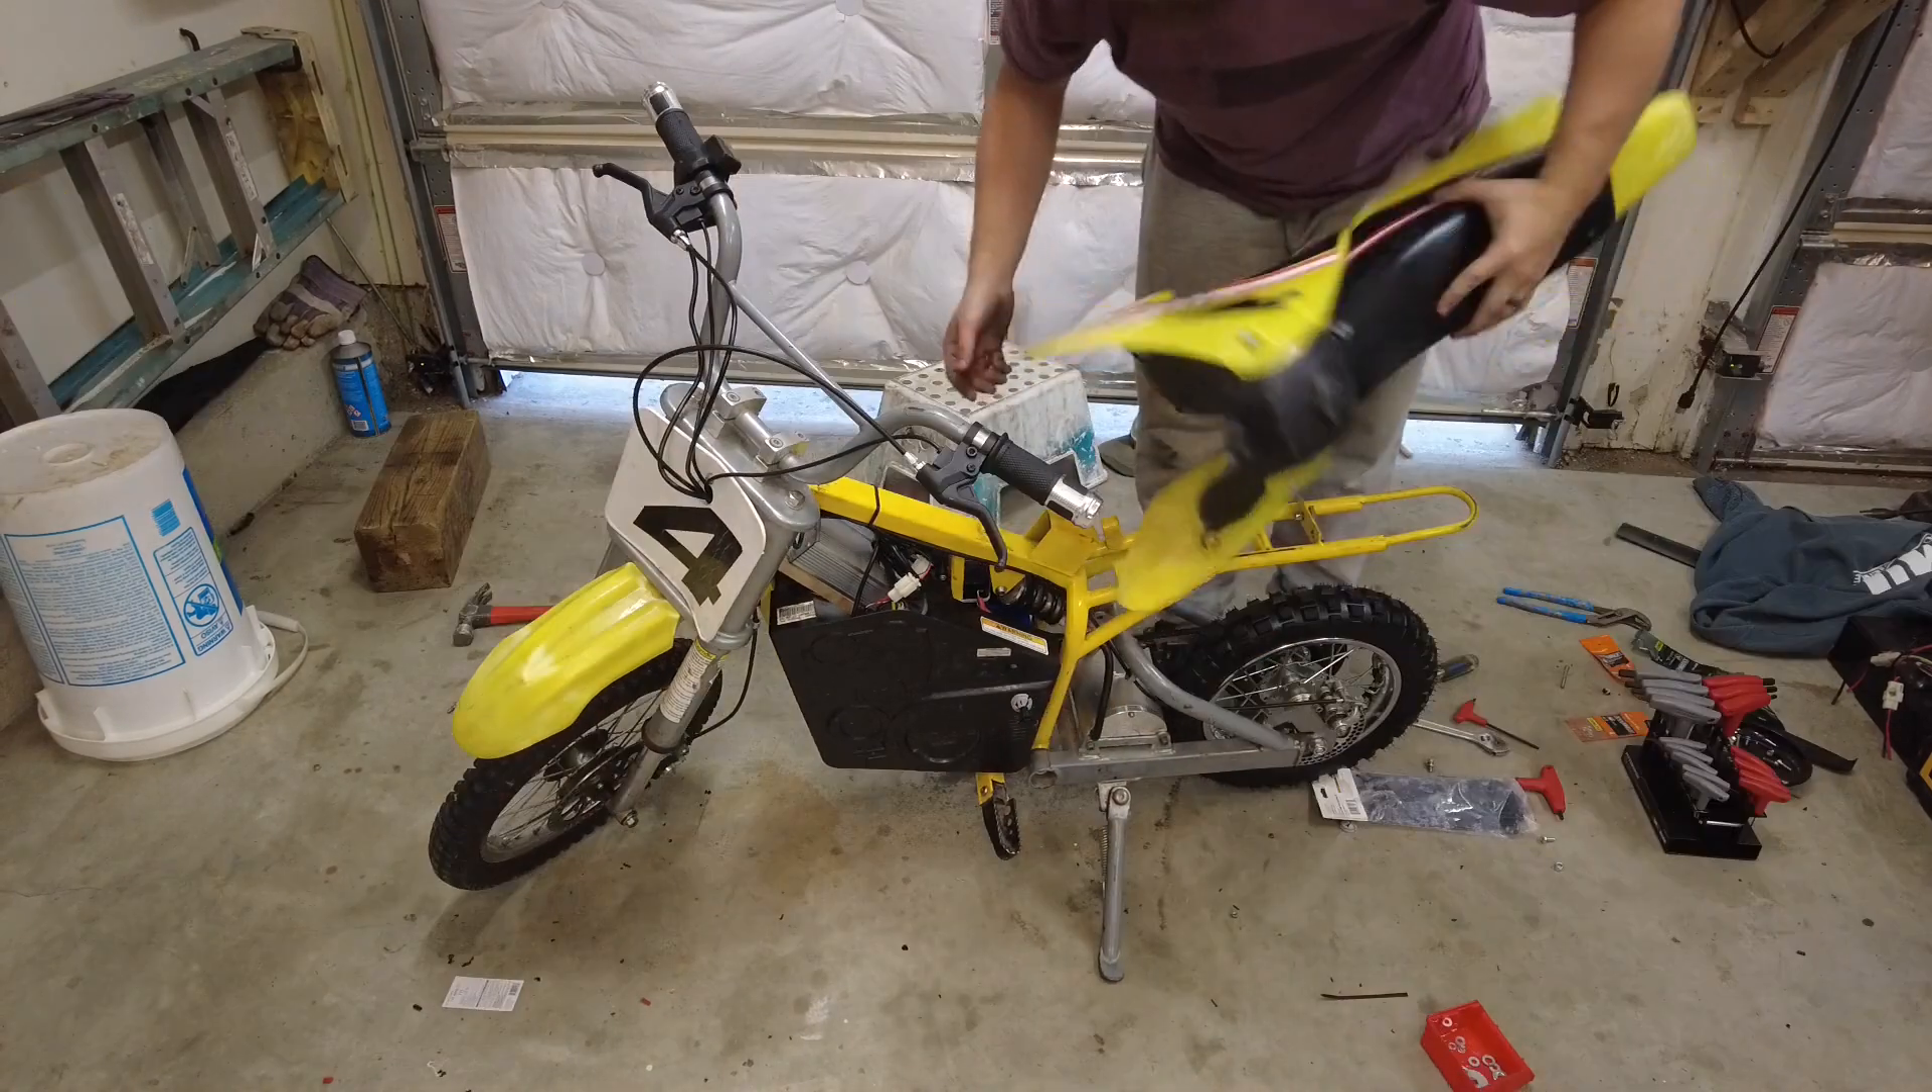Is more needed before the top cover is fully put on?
Yes.